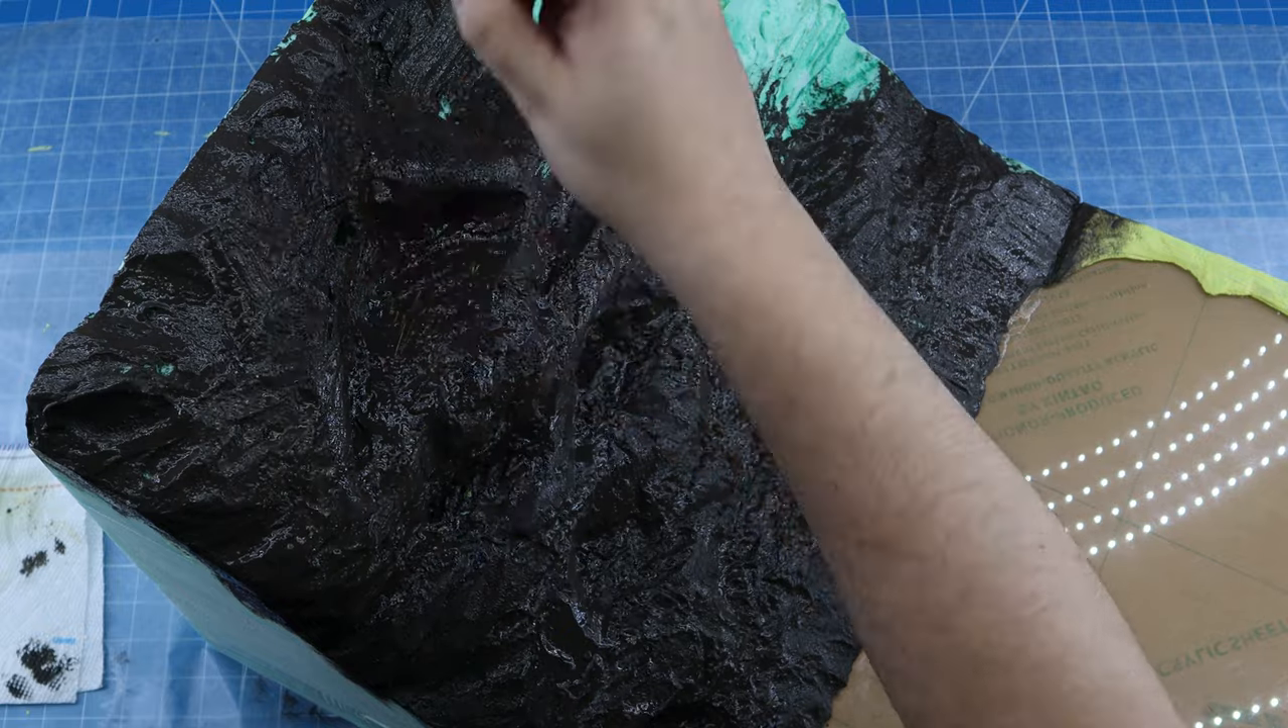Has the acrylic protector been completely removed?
No.